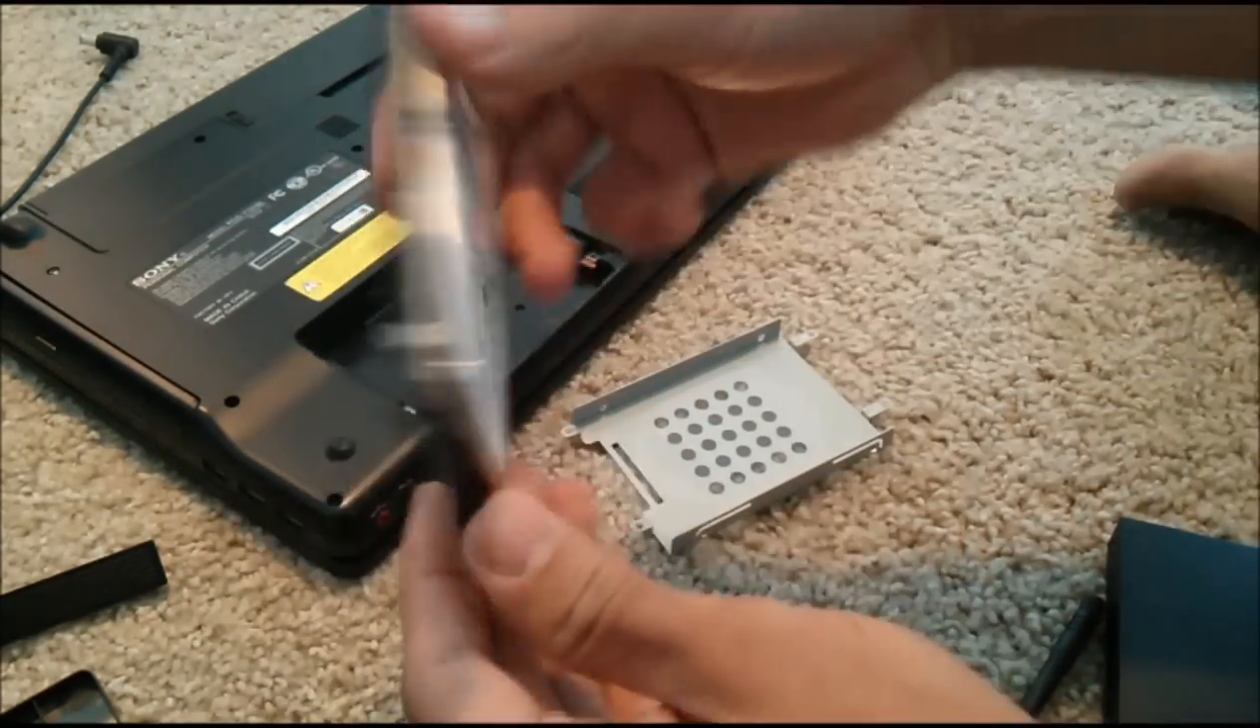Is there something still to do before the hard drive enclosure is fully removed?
No.